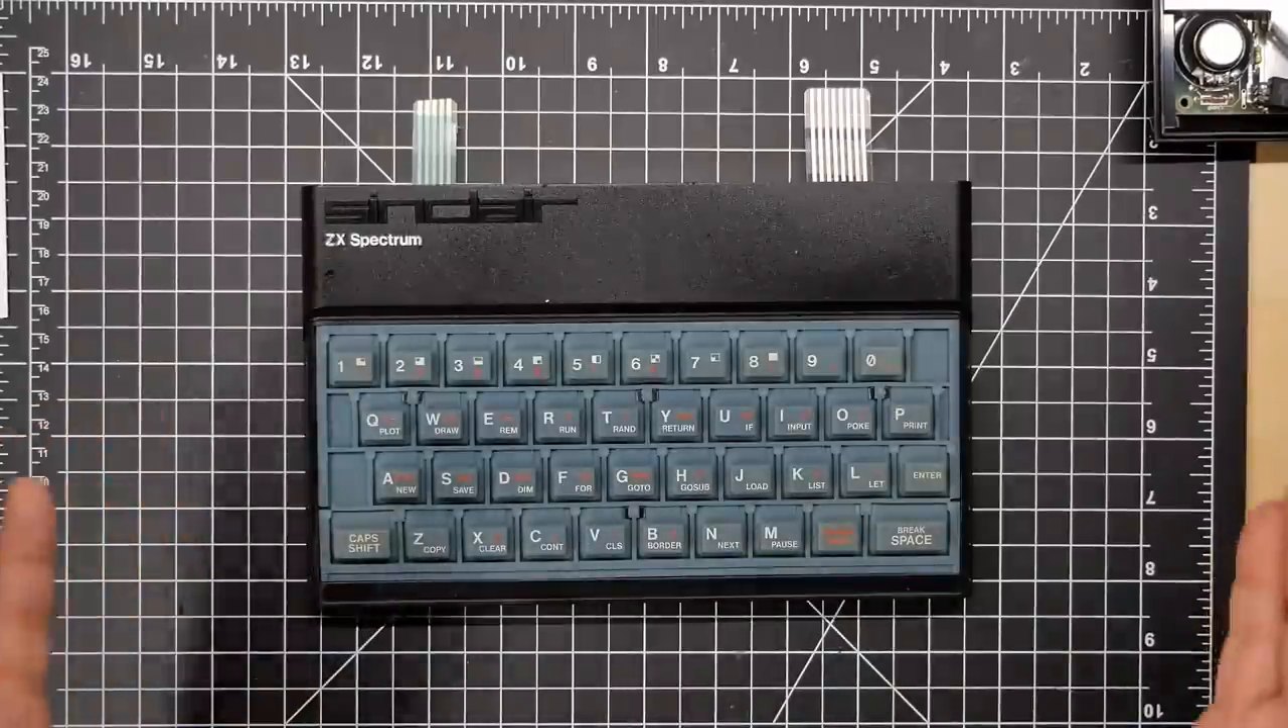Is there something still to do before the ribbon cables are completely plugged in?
Yes.